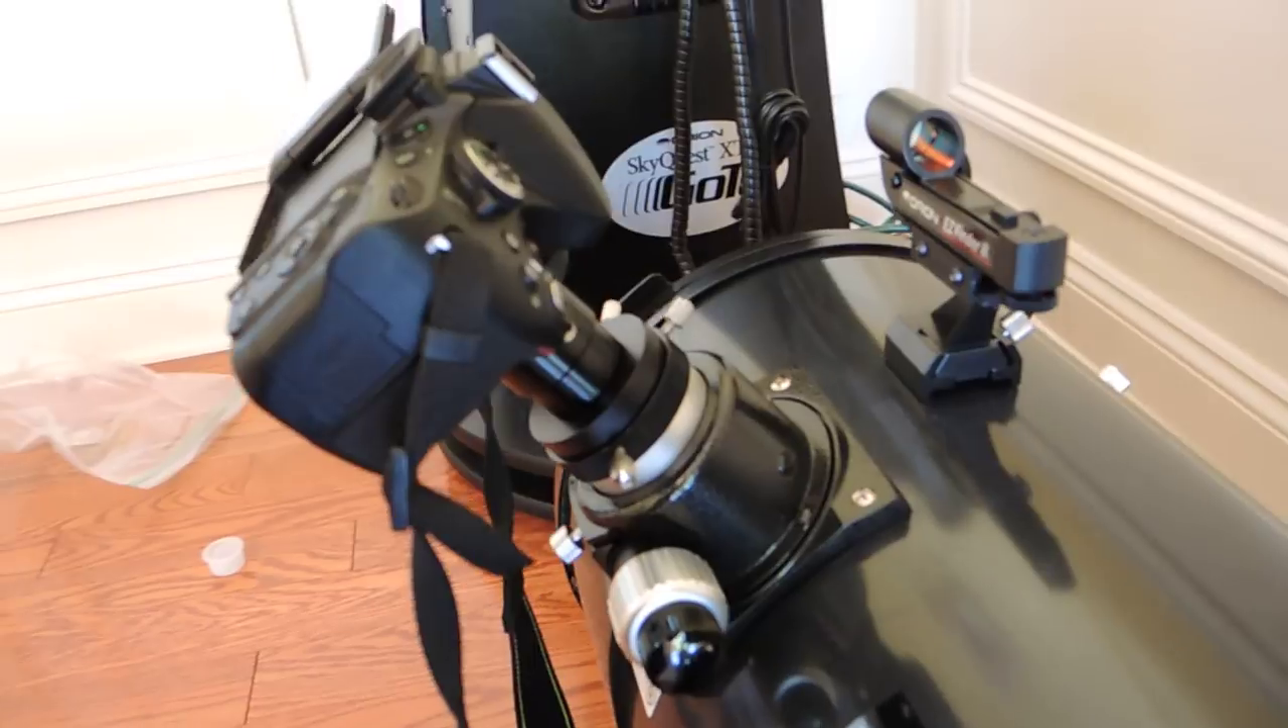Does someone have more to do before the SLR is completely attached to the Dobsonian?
No.